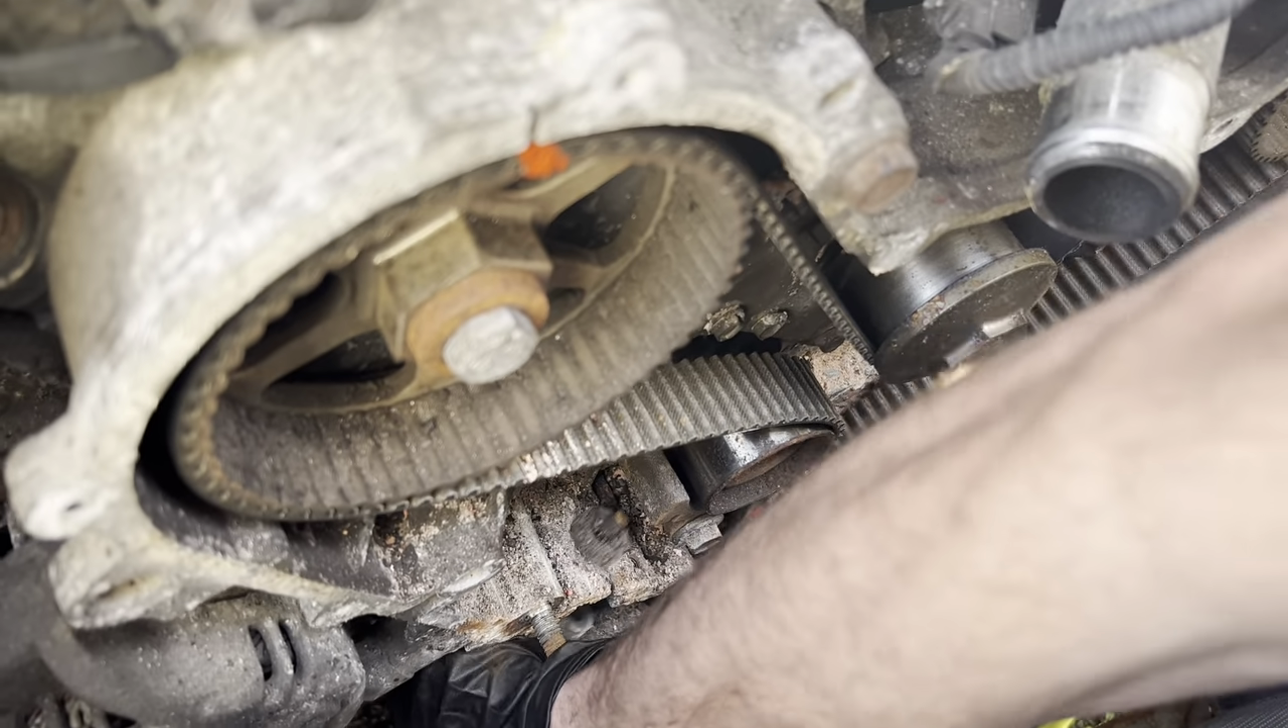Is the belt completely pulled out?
No.